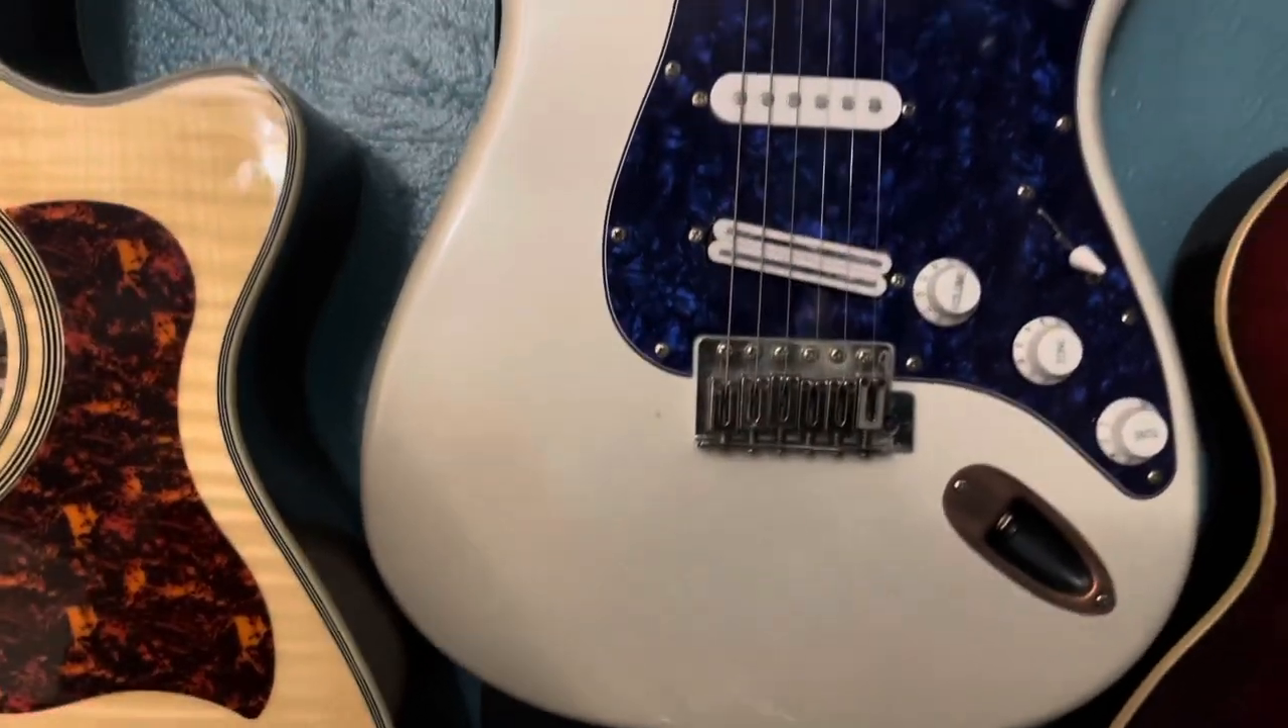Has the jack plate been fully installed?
Yes.